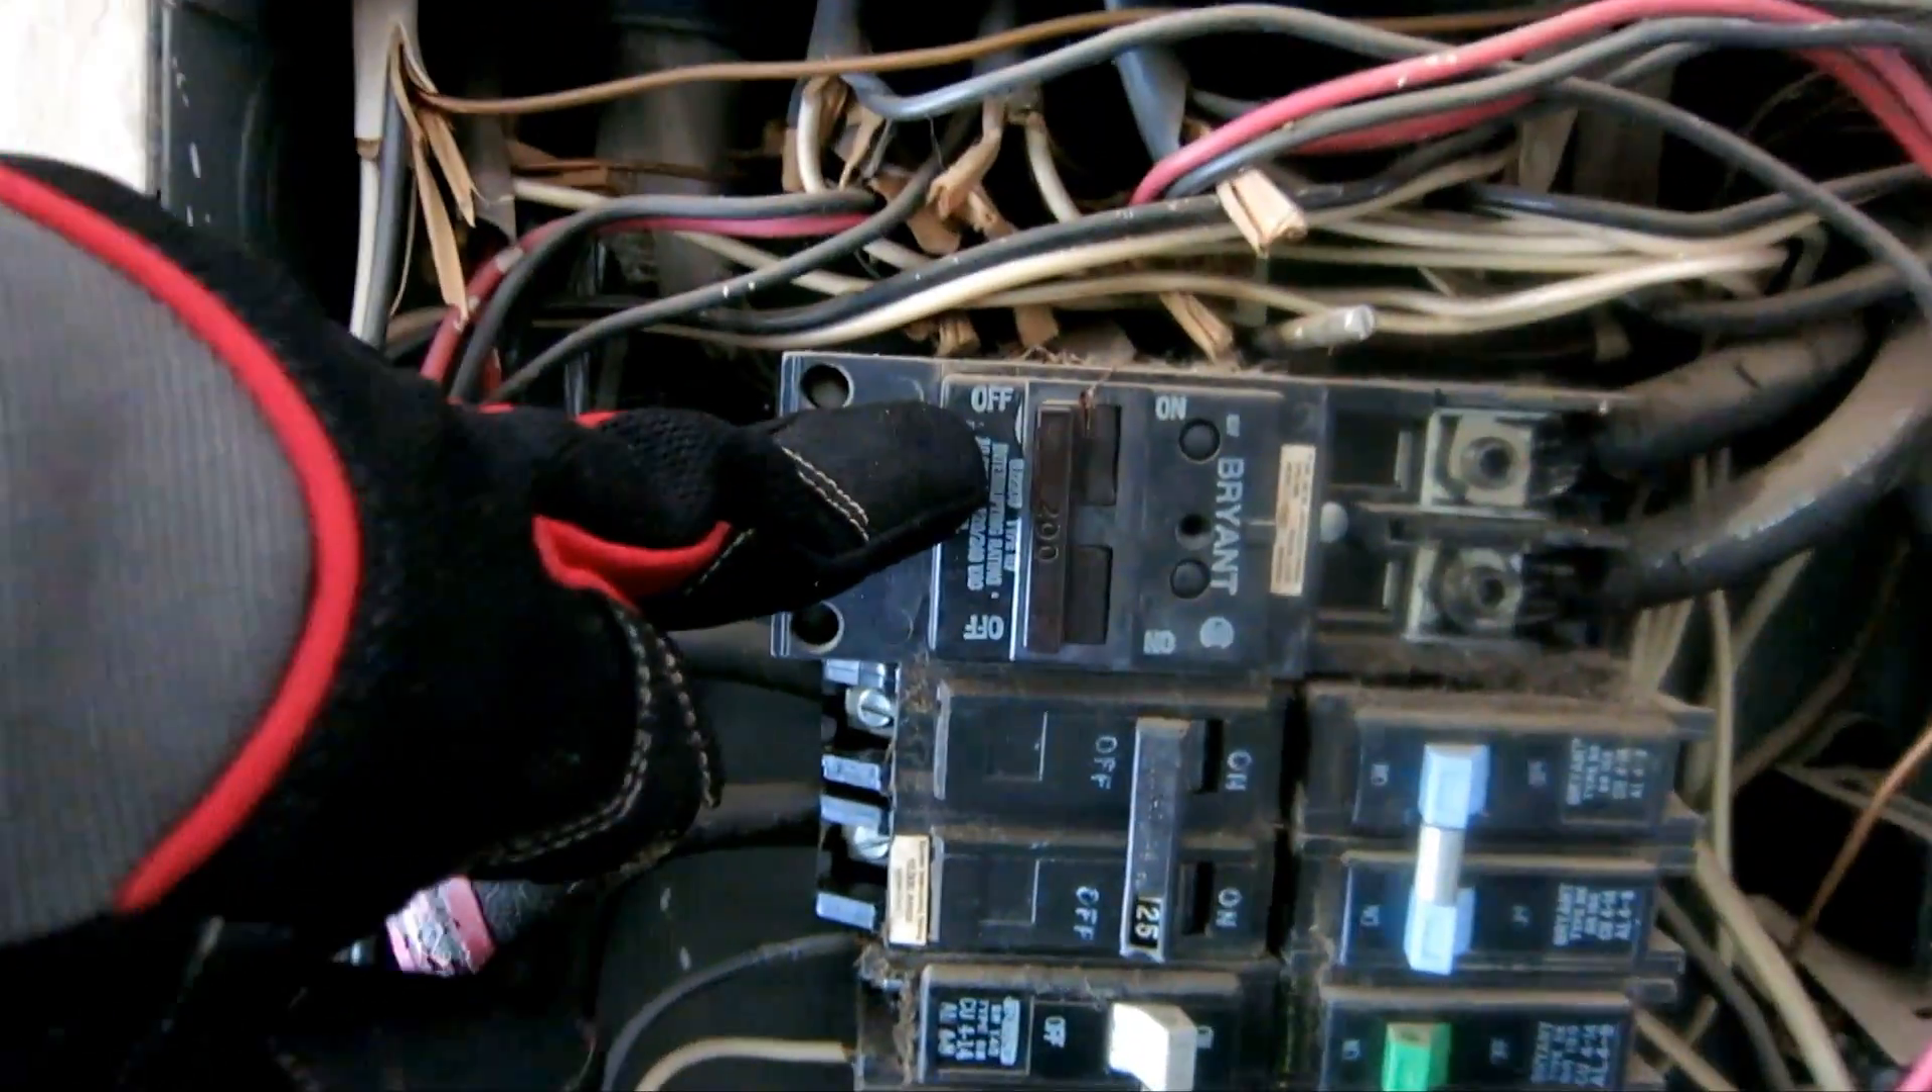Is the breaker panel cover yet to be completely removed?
No.